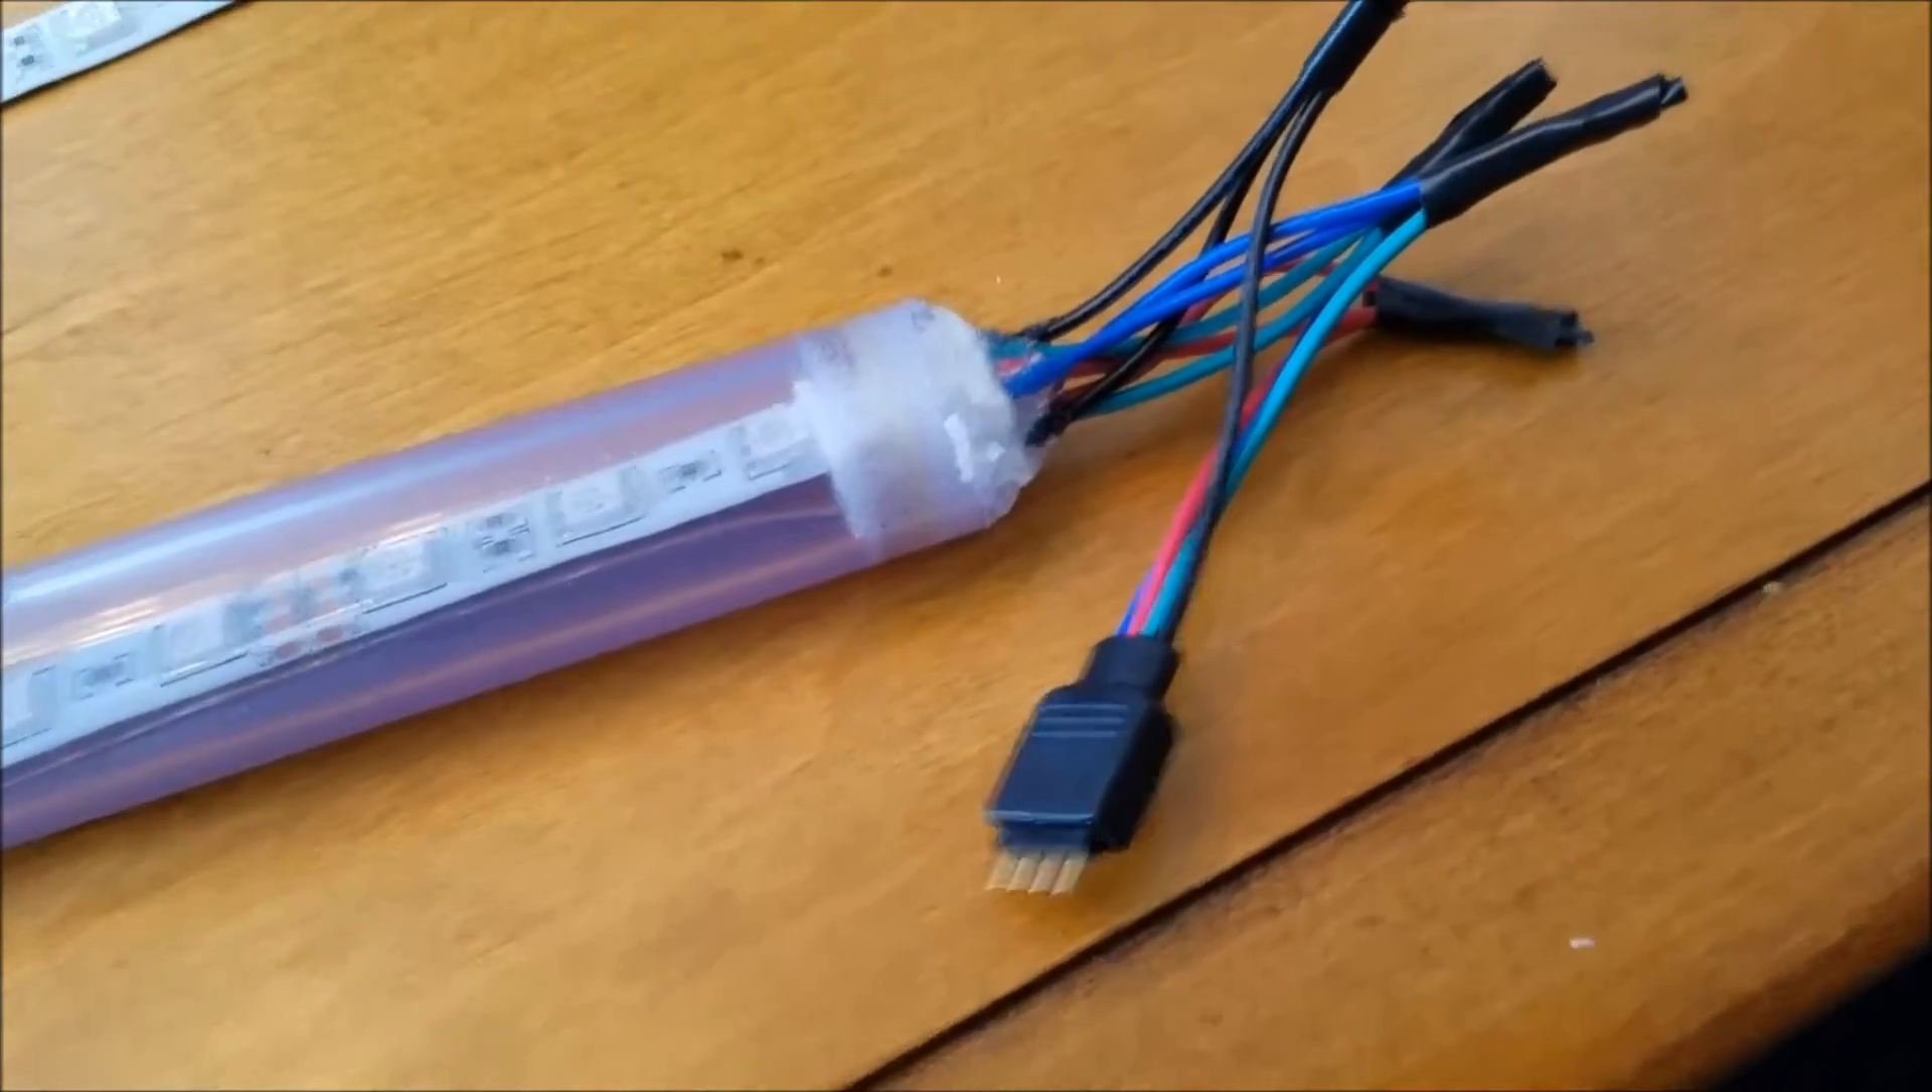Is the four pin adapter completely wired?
Yes.